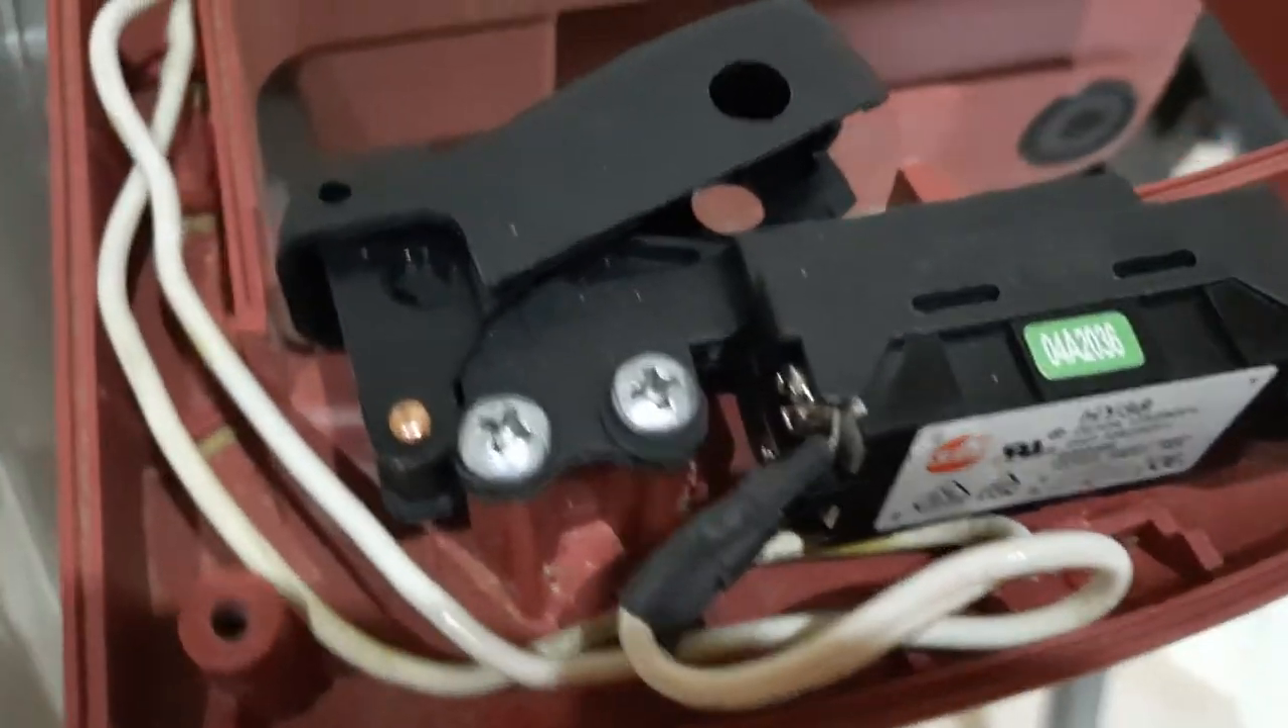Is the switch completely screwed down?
Yes.